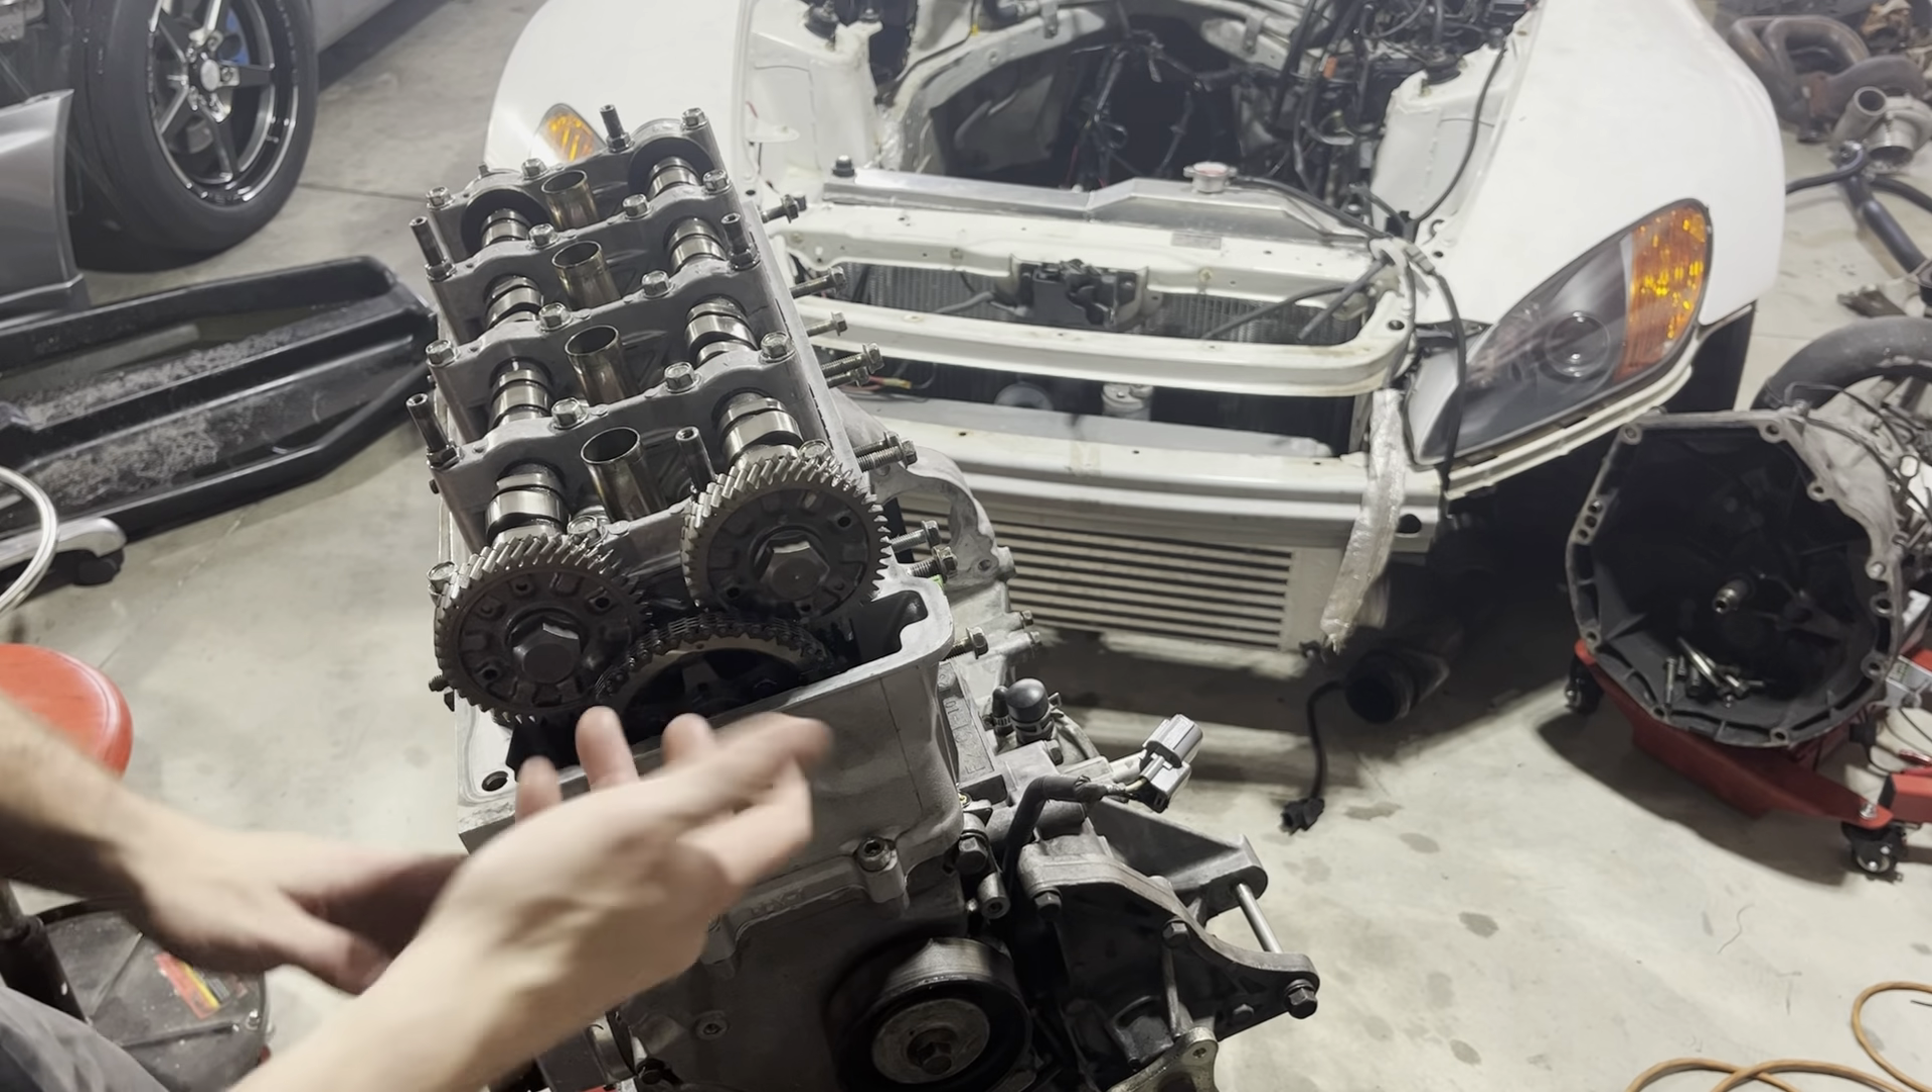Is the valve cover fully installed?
No.